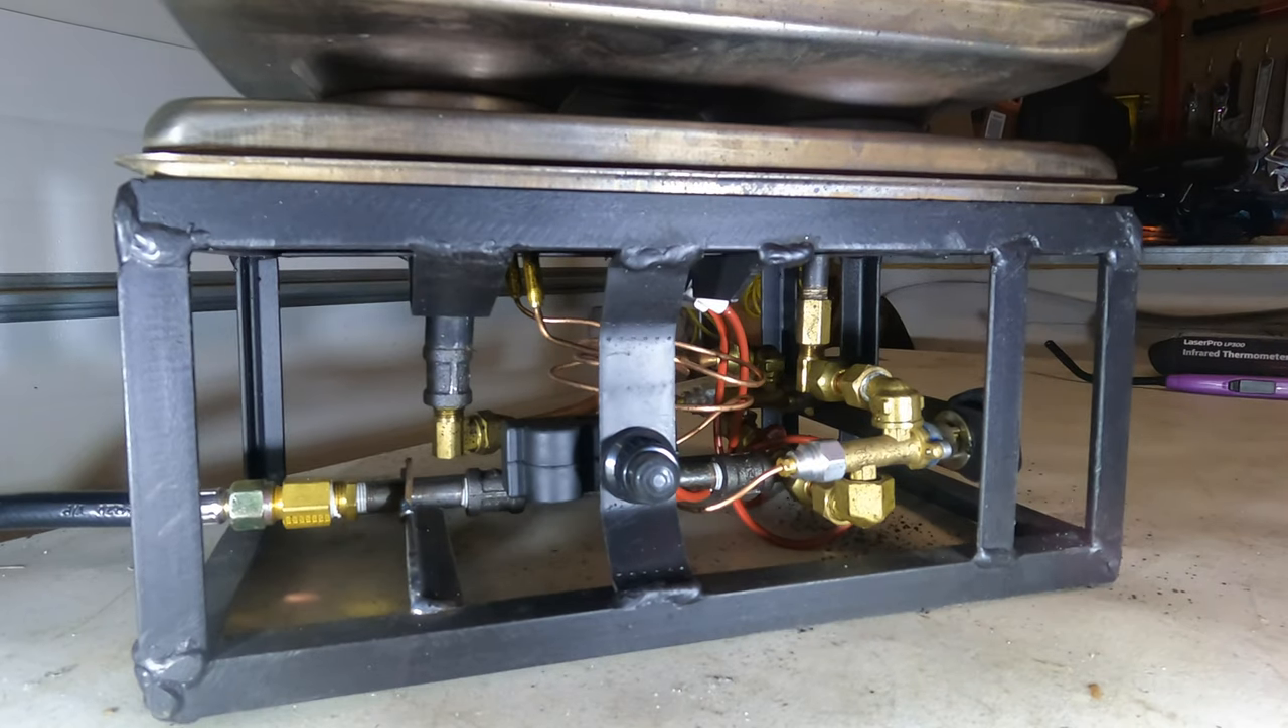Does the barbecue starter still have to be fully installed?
No.